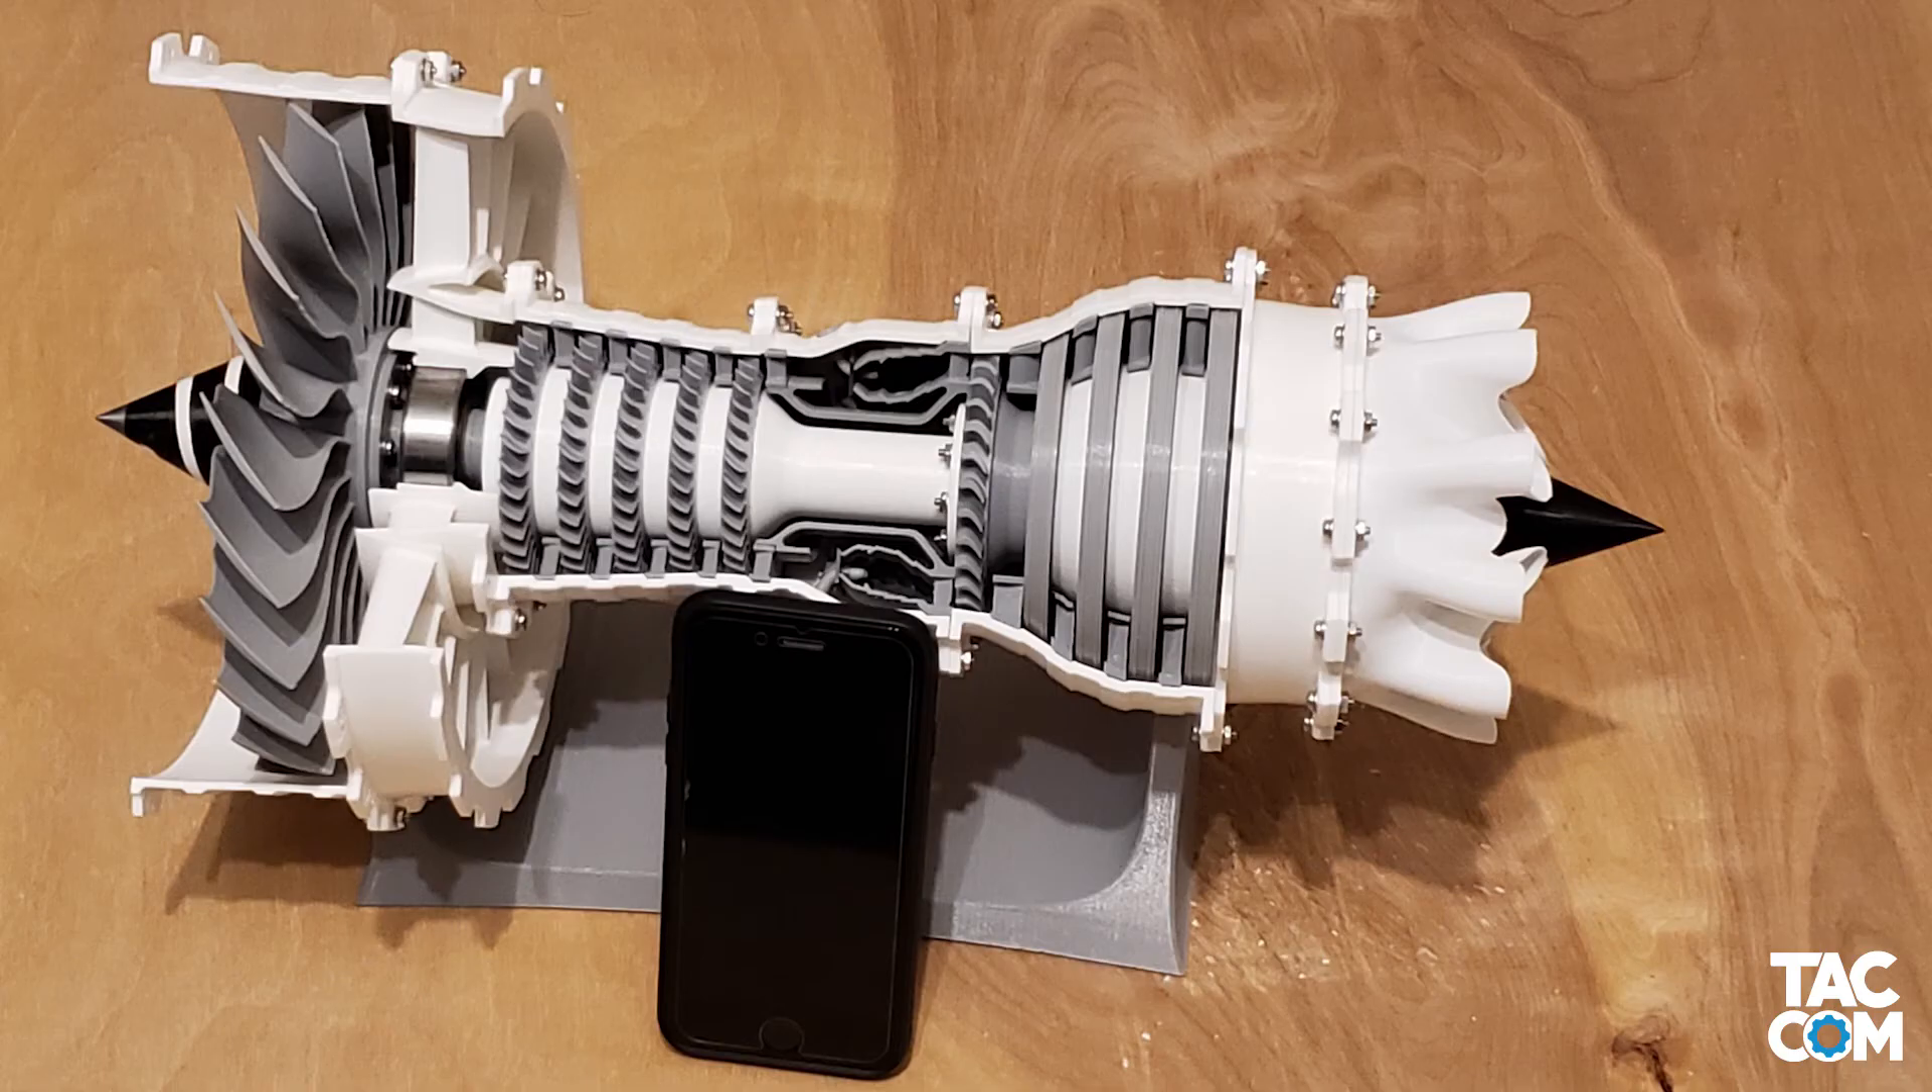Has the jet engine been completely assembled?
Yes.